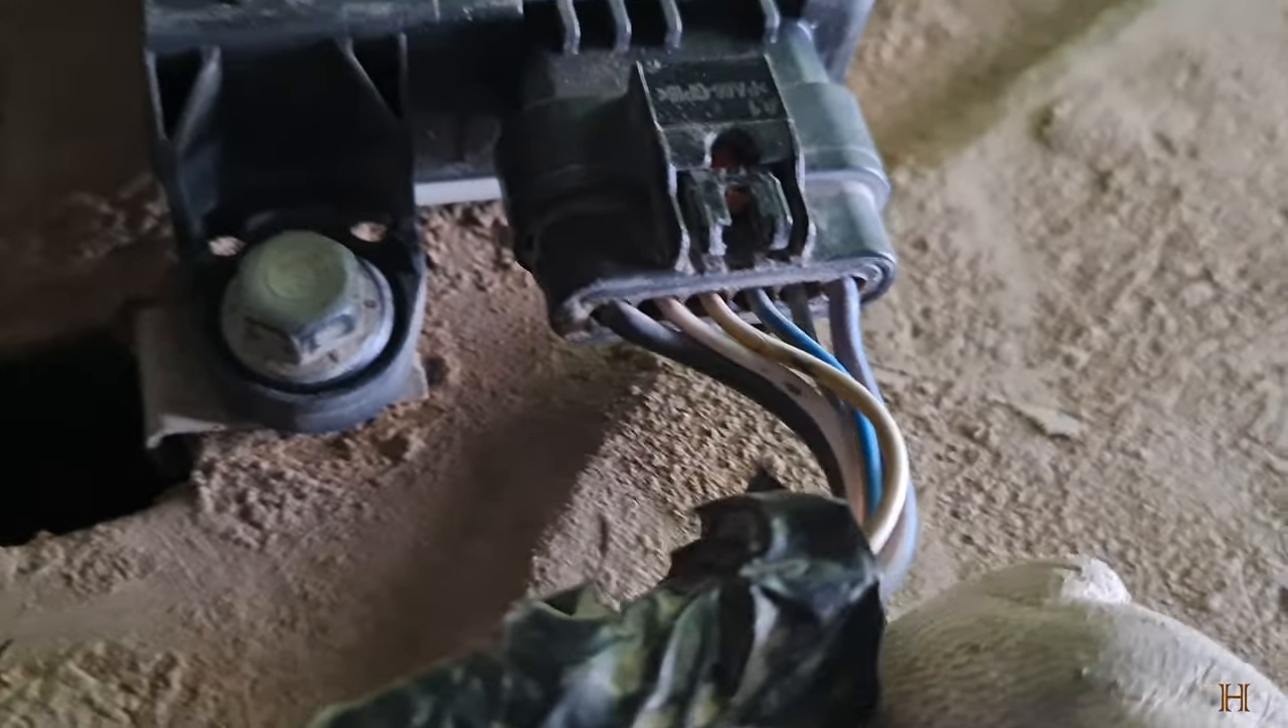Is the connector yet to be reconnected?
No.